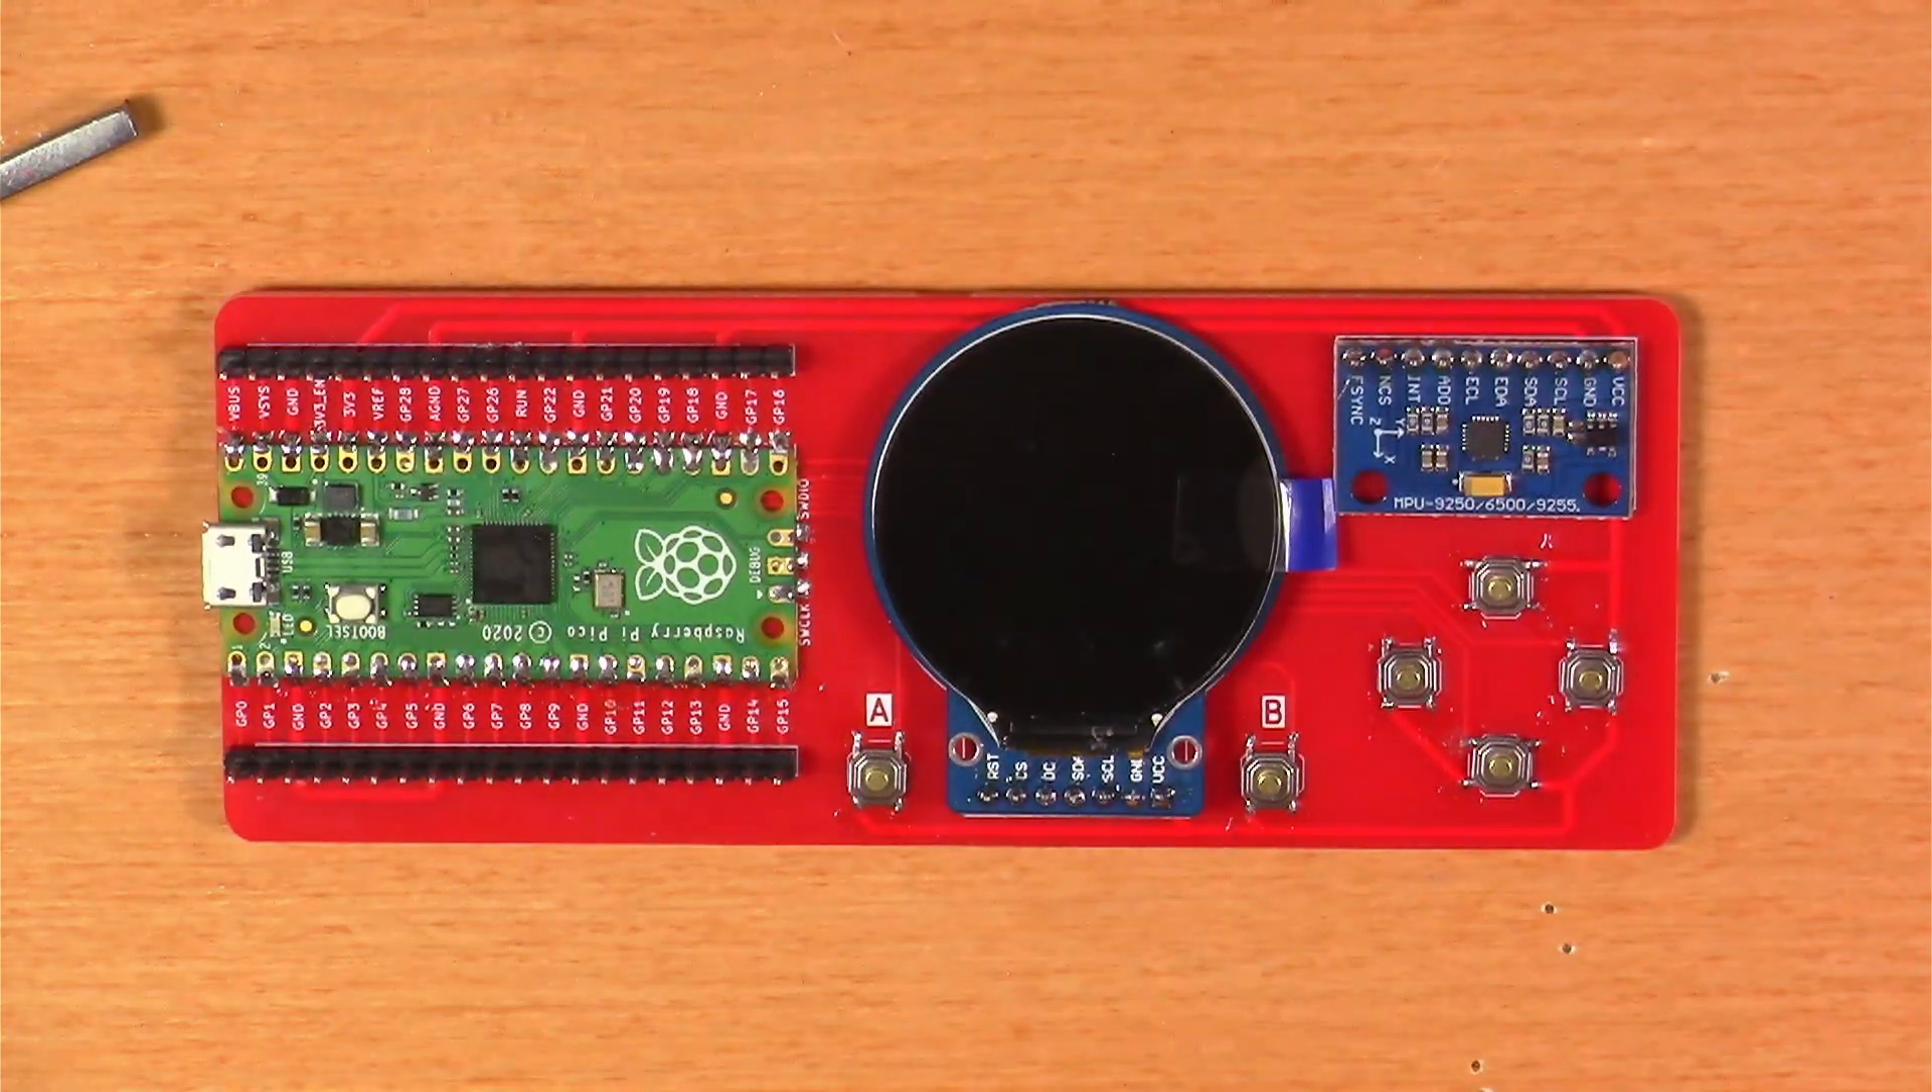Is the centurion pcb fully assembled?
Yes.